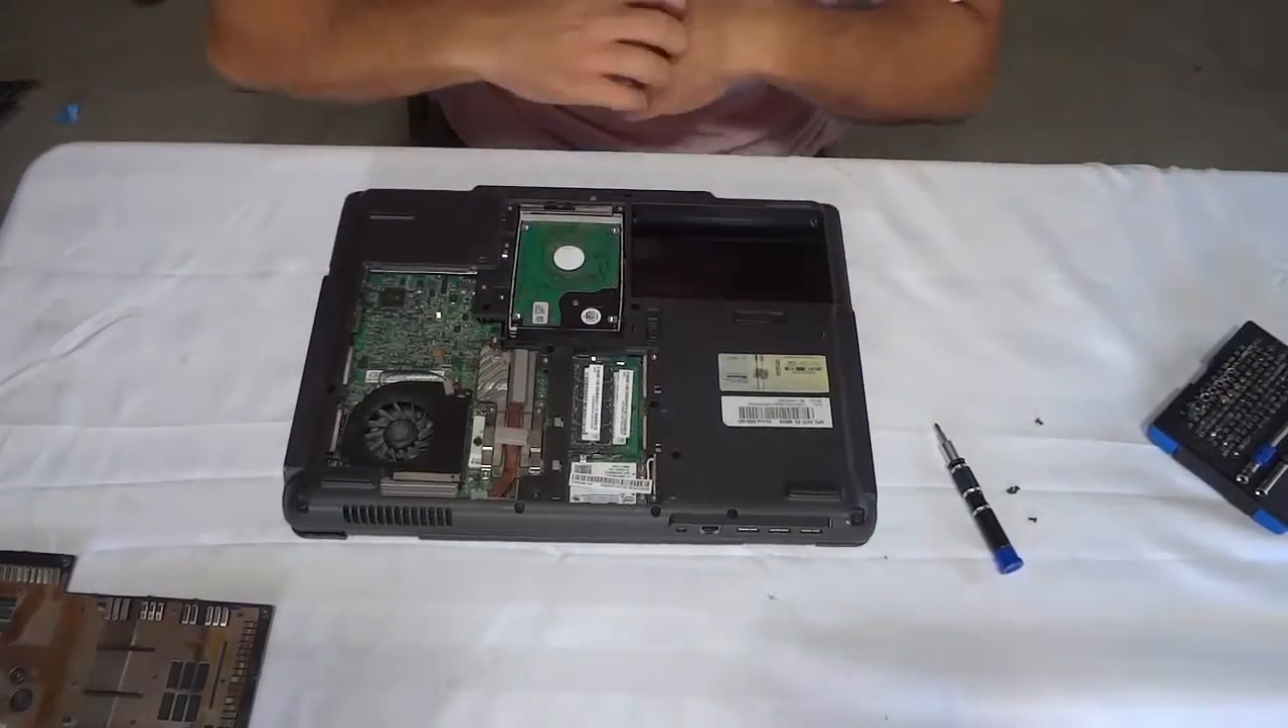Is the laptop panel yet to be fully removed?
No.